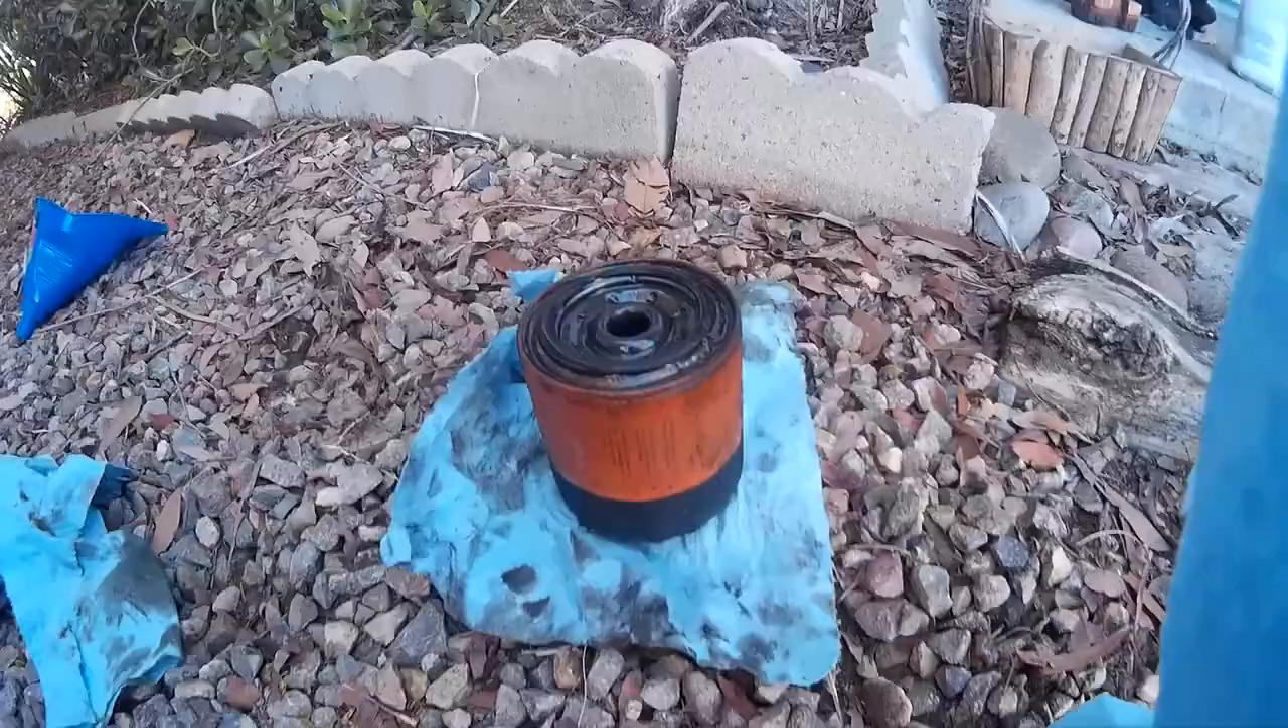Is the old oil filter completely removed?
Yes.